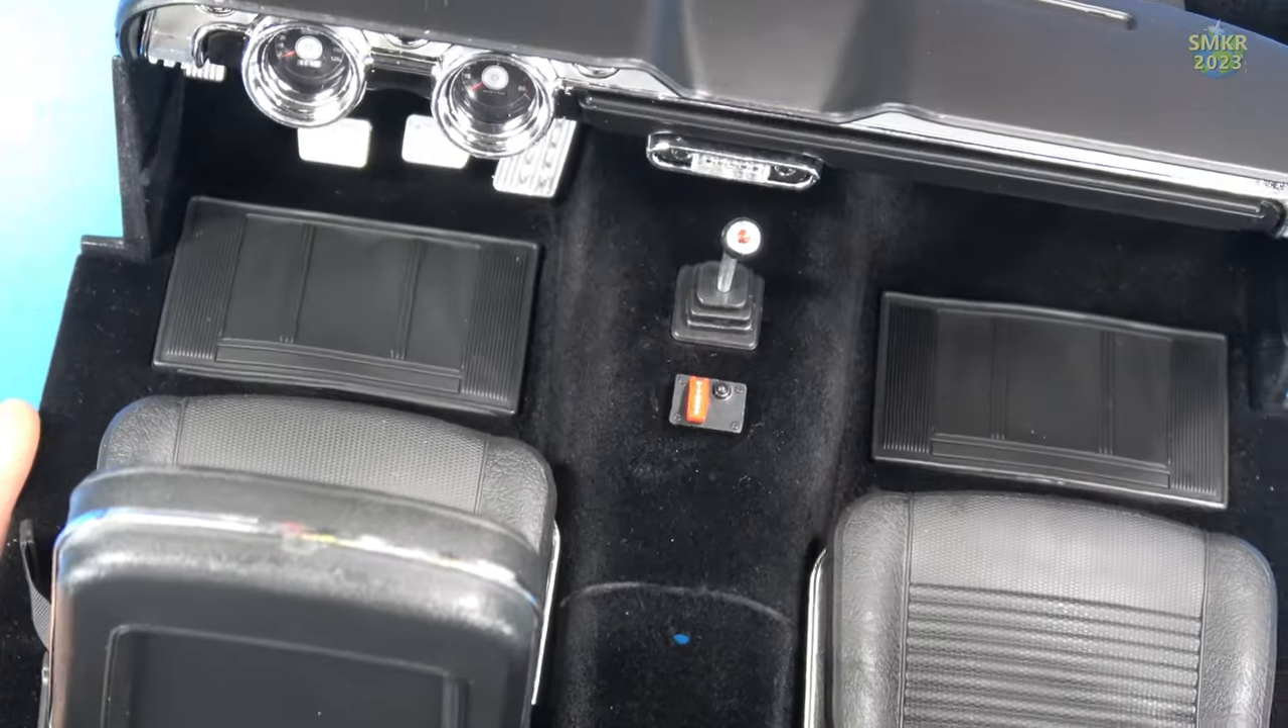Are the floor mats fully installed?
Yes.